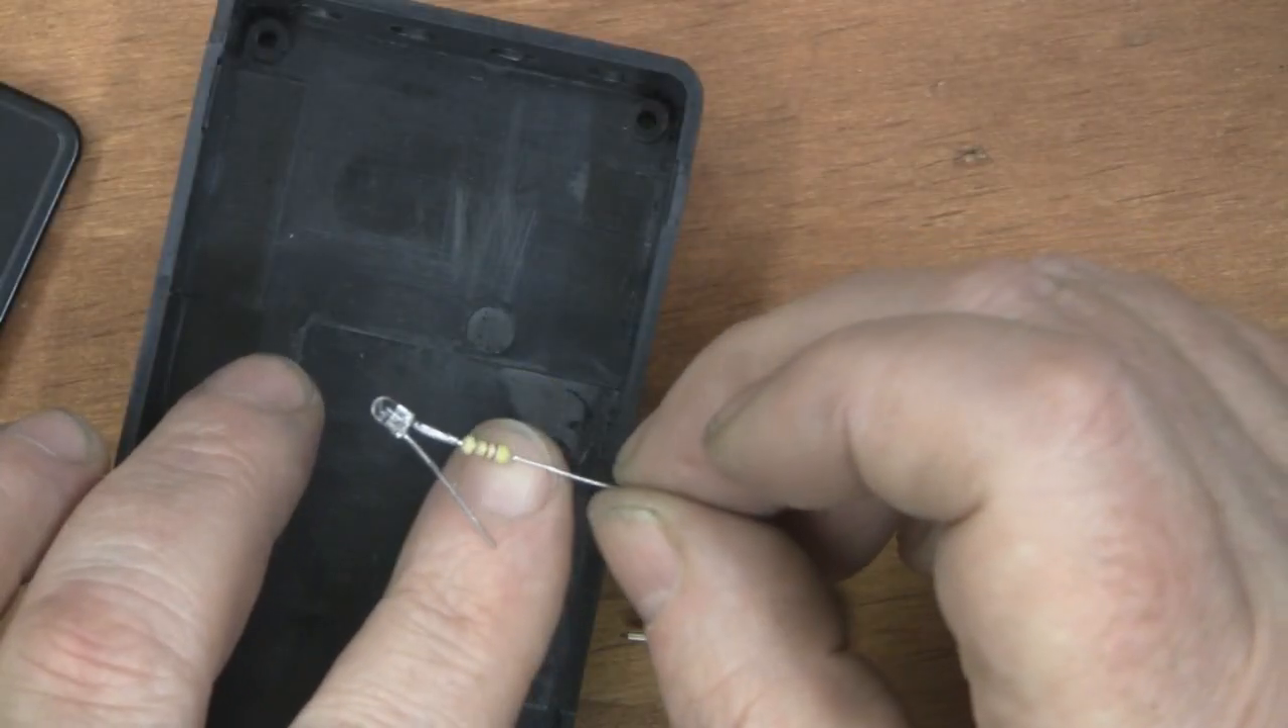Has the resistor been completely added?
Yes.